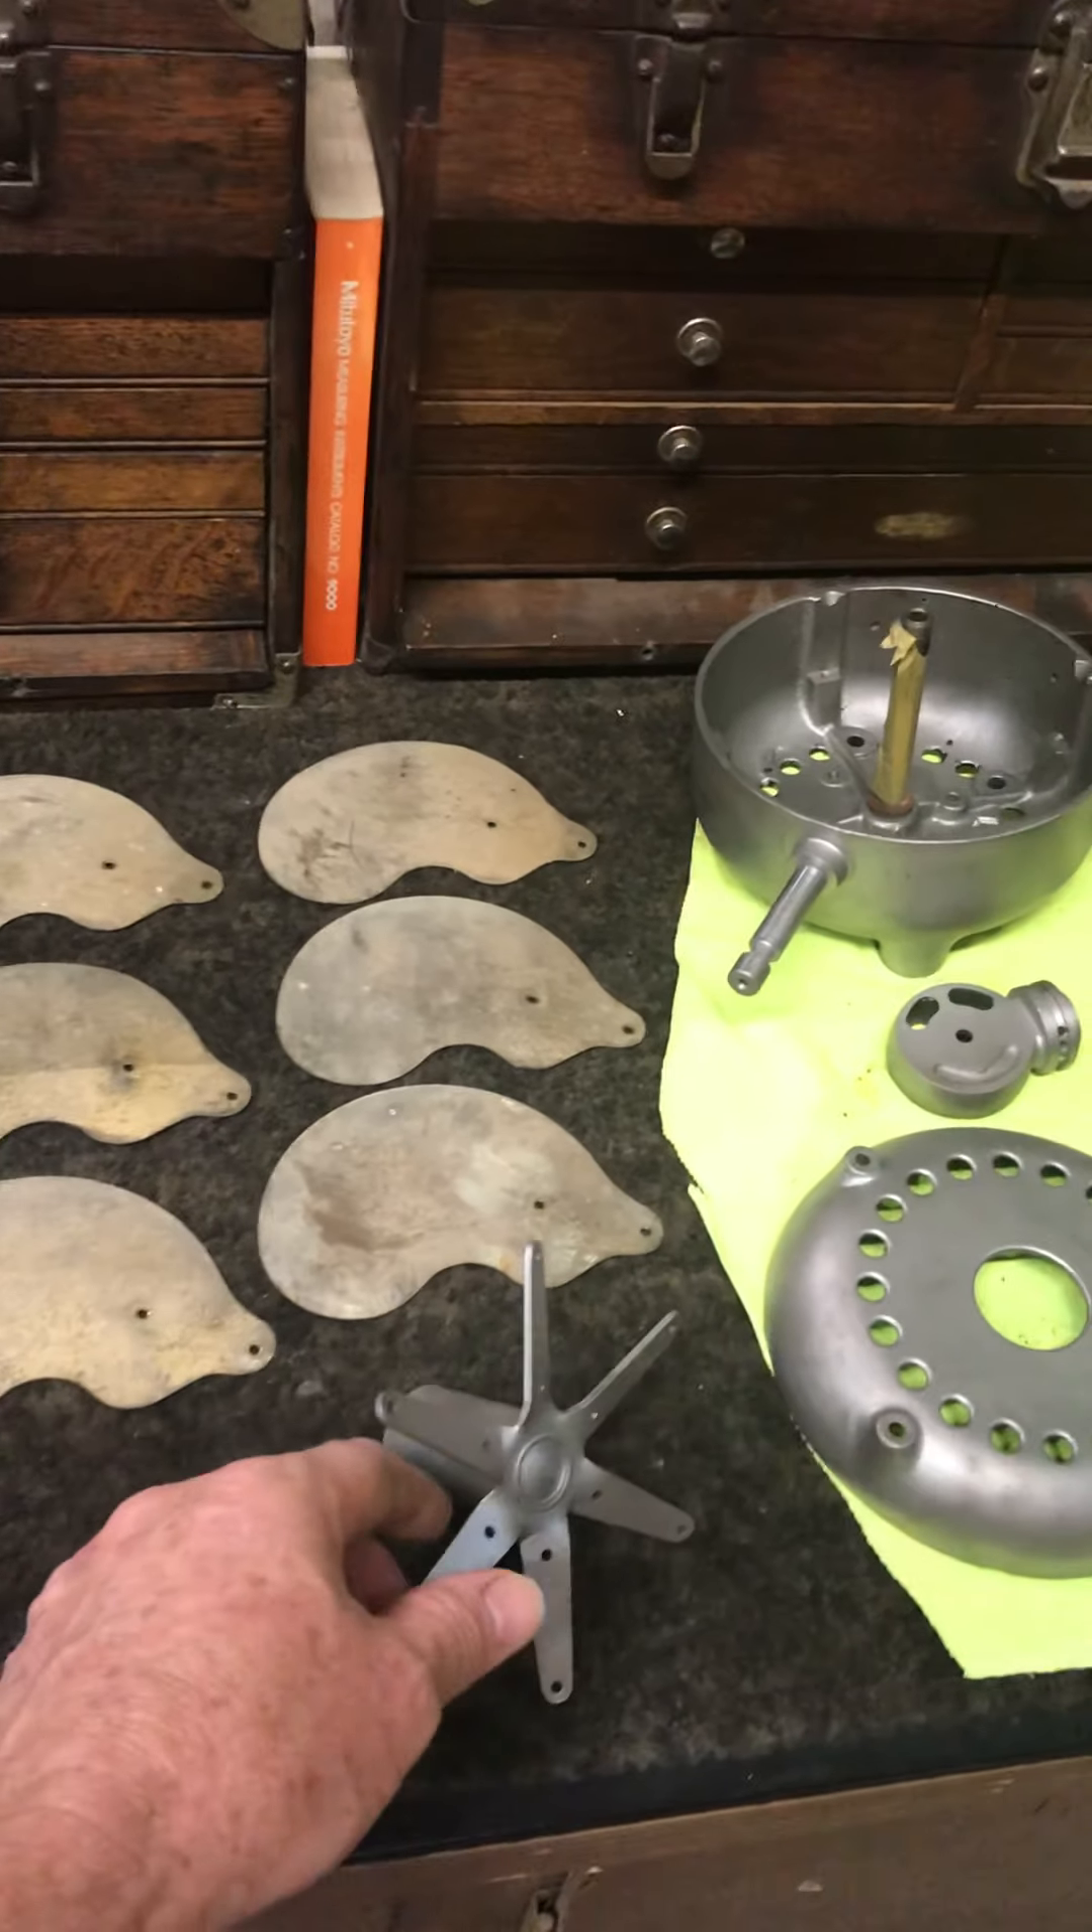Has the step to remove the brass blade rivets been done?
Yes.